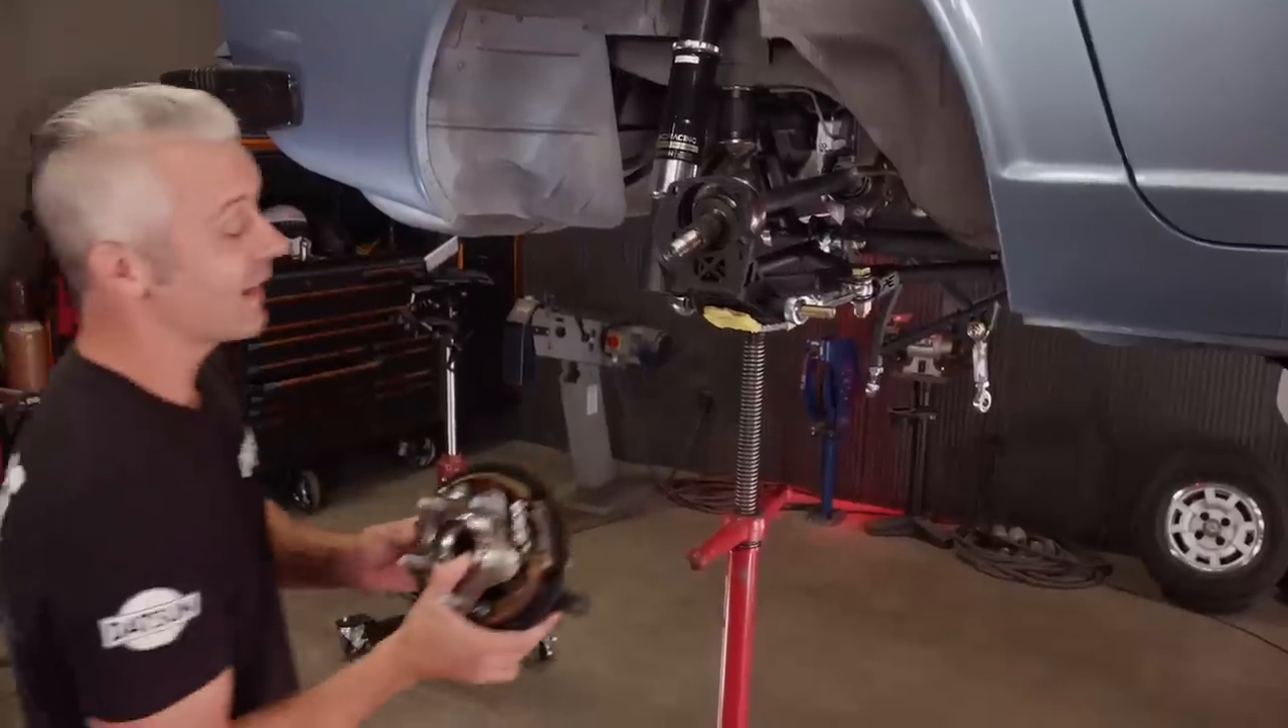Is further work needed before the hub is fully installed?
Yes.